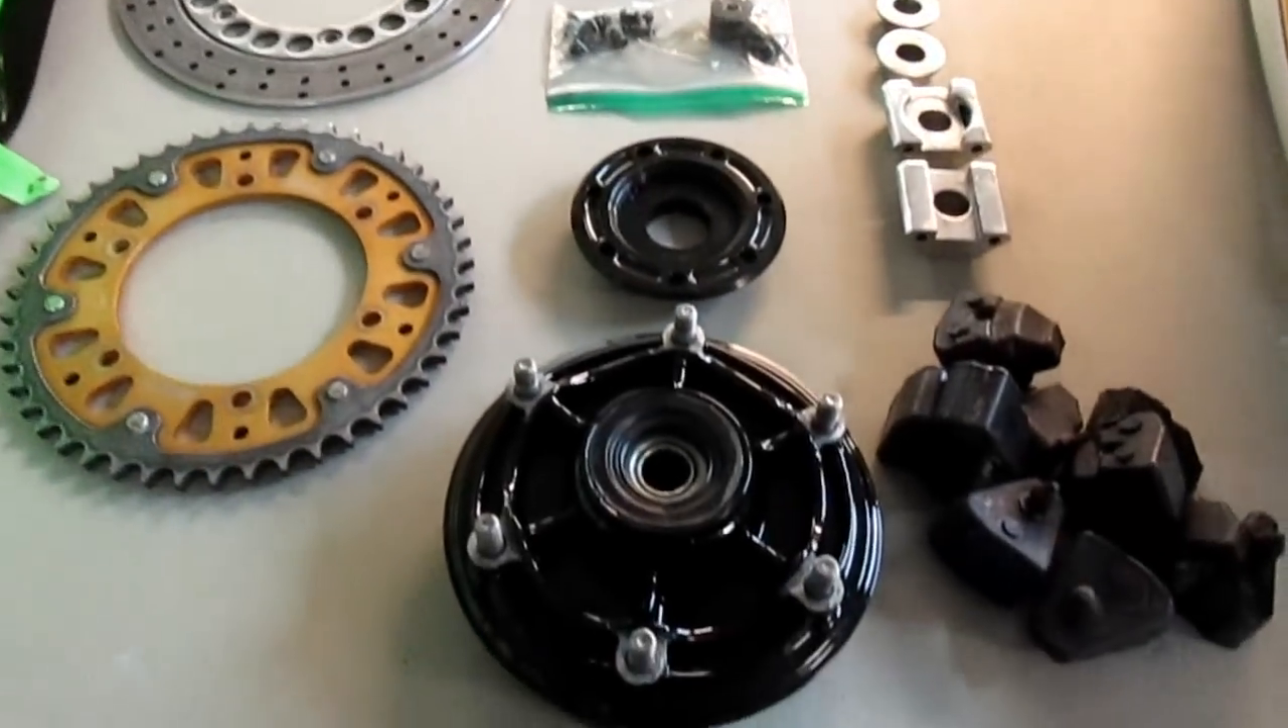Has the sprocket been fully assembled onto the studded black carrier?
No.